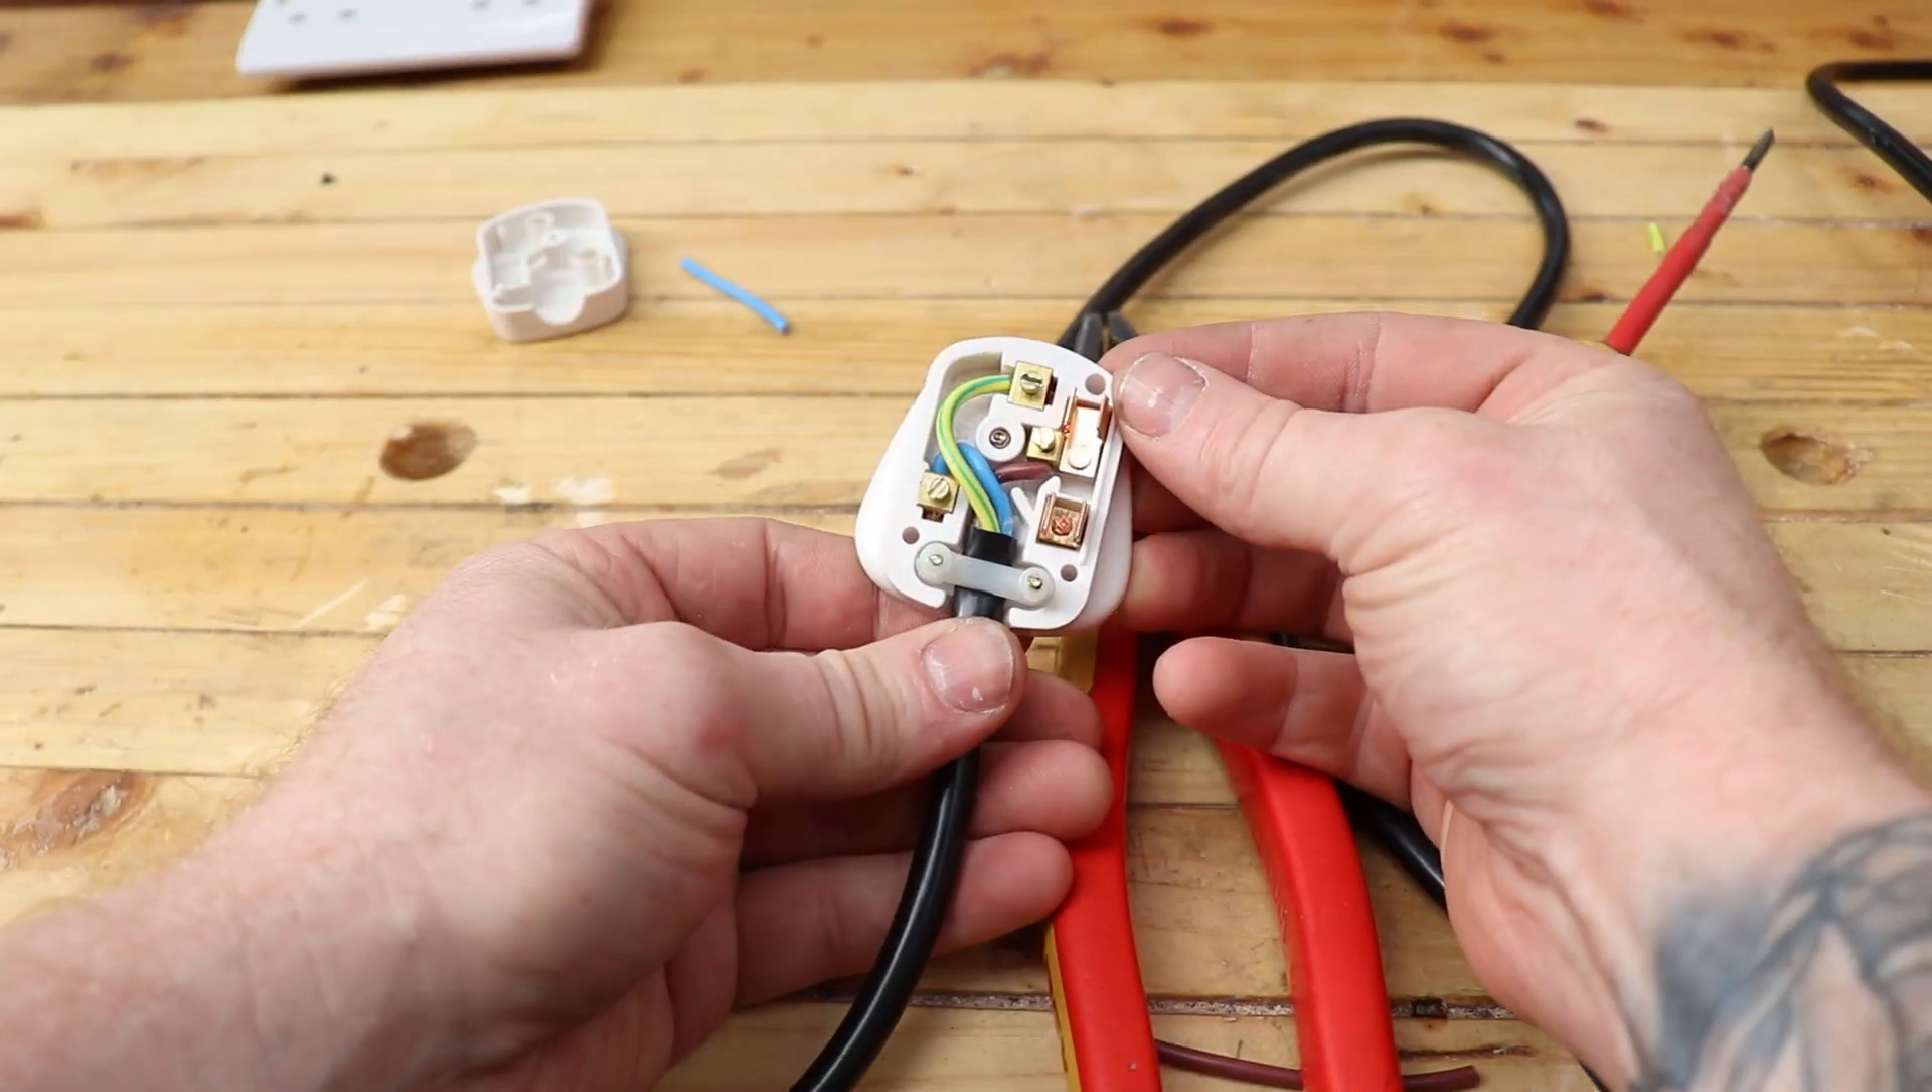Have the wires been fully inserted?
Yes.